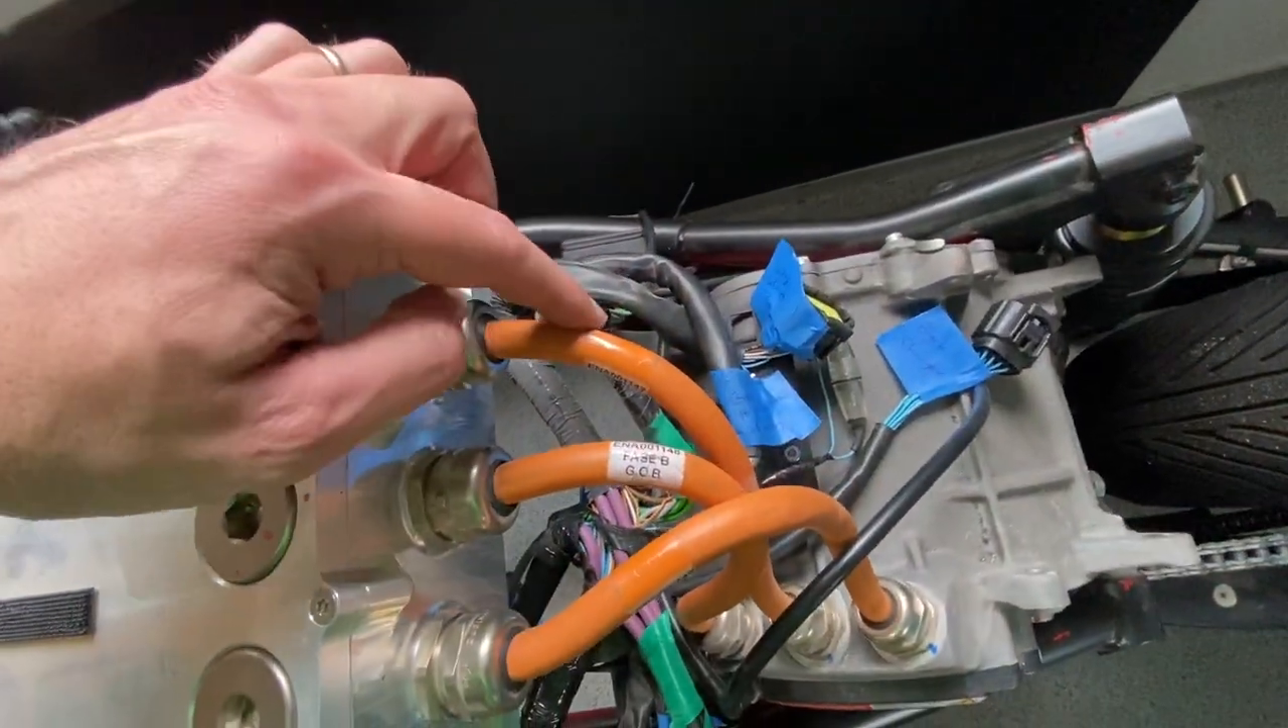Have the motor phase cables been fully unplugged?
No.